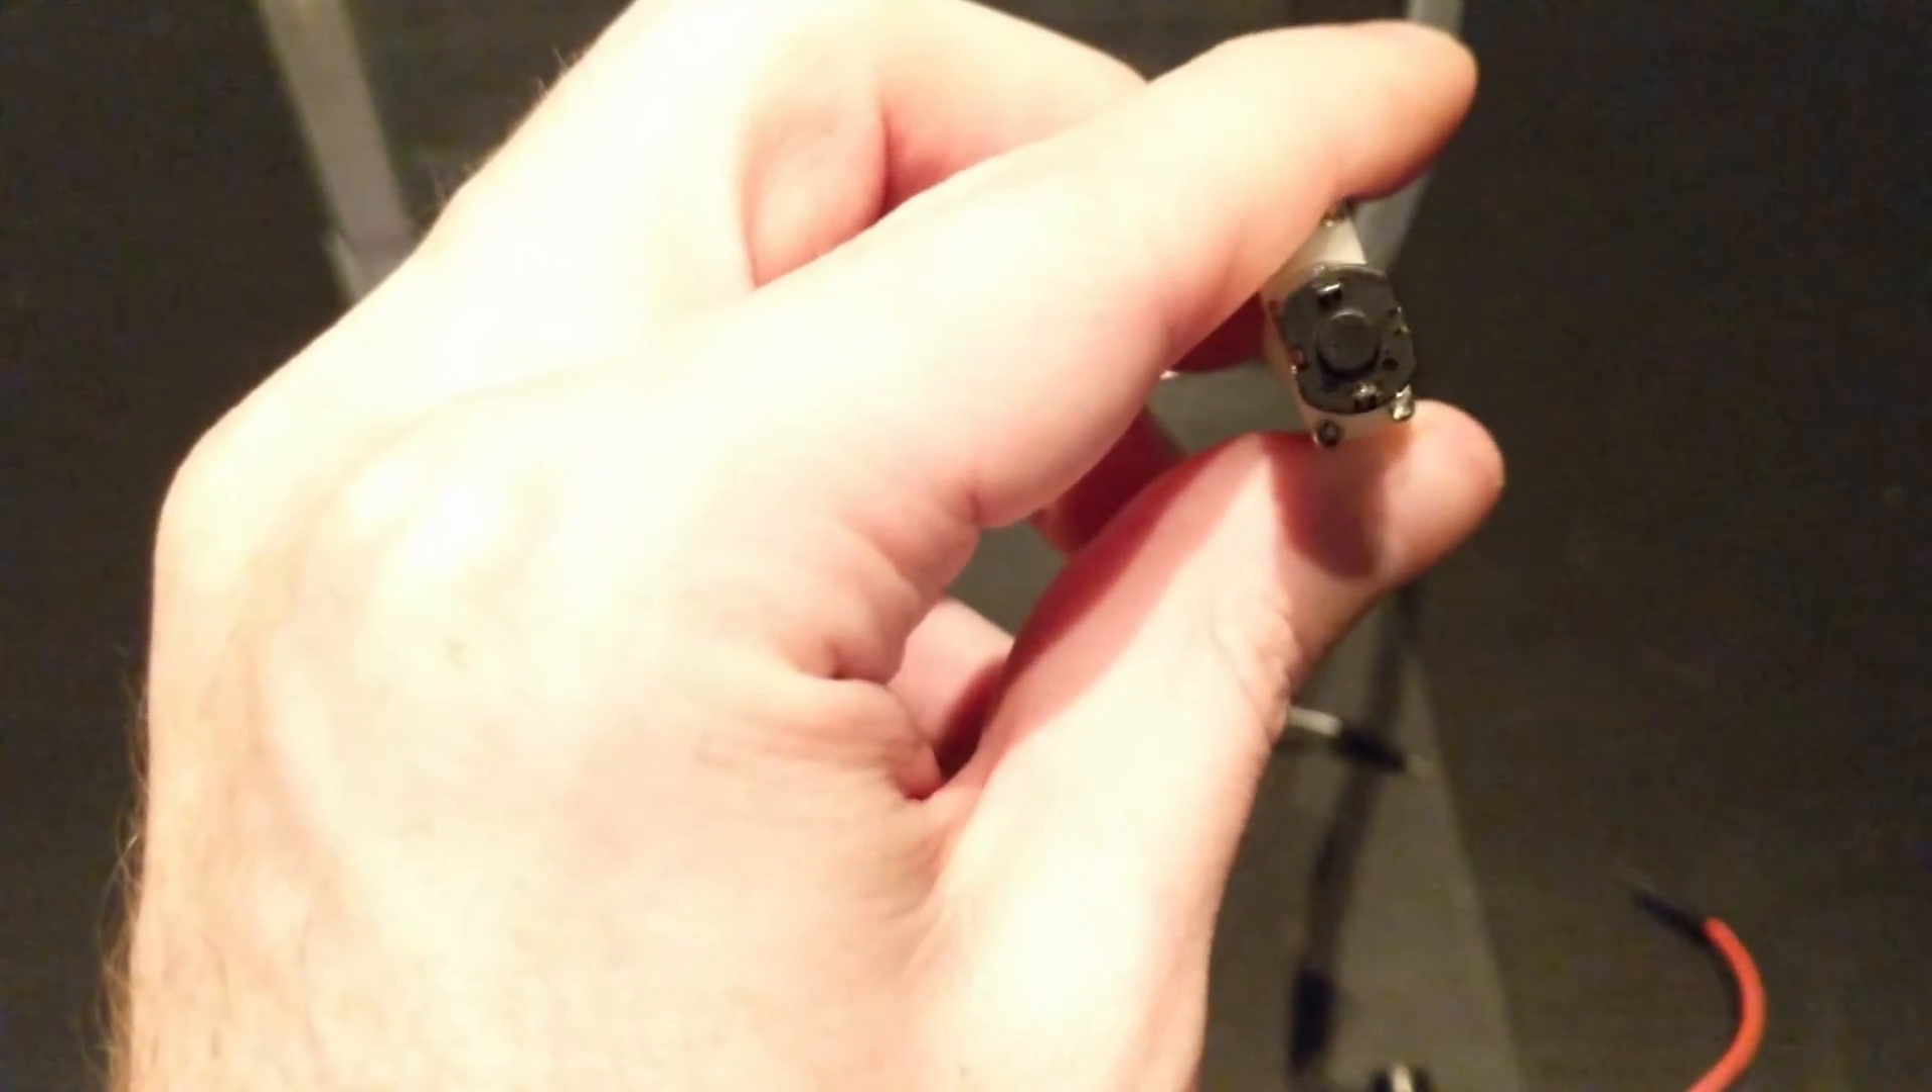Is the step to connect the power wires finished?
No.